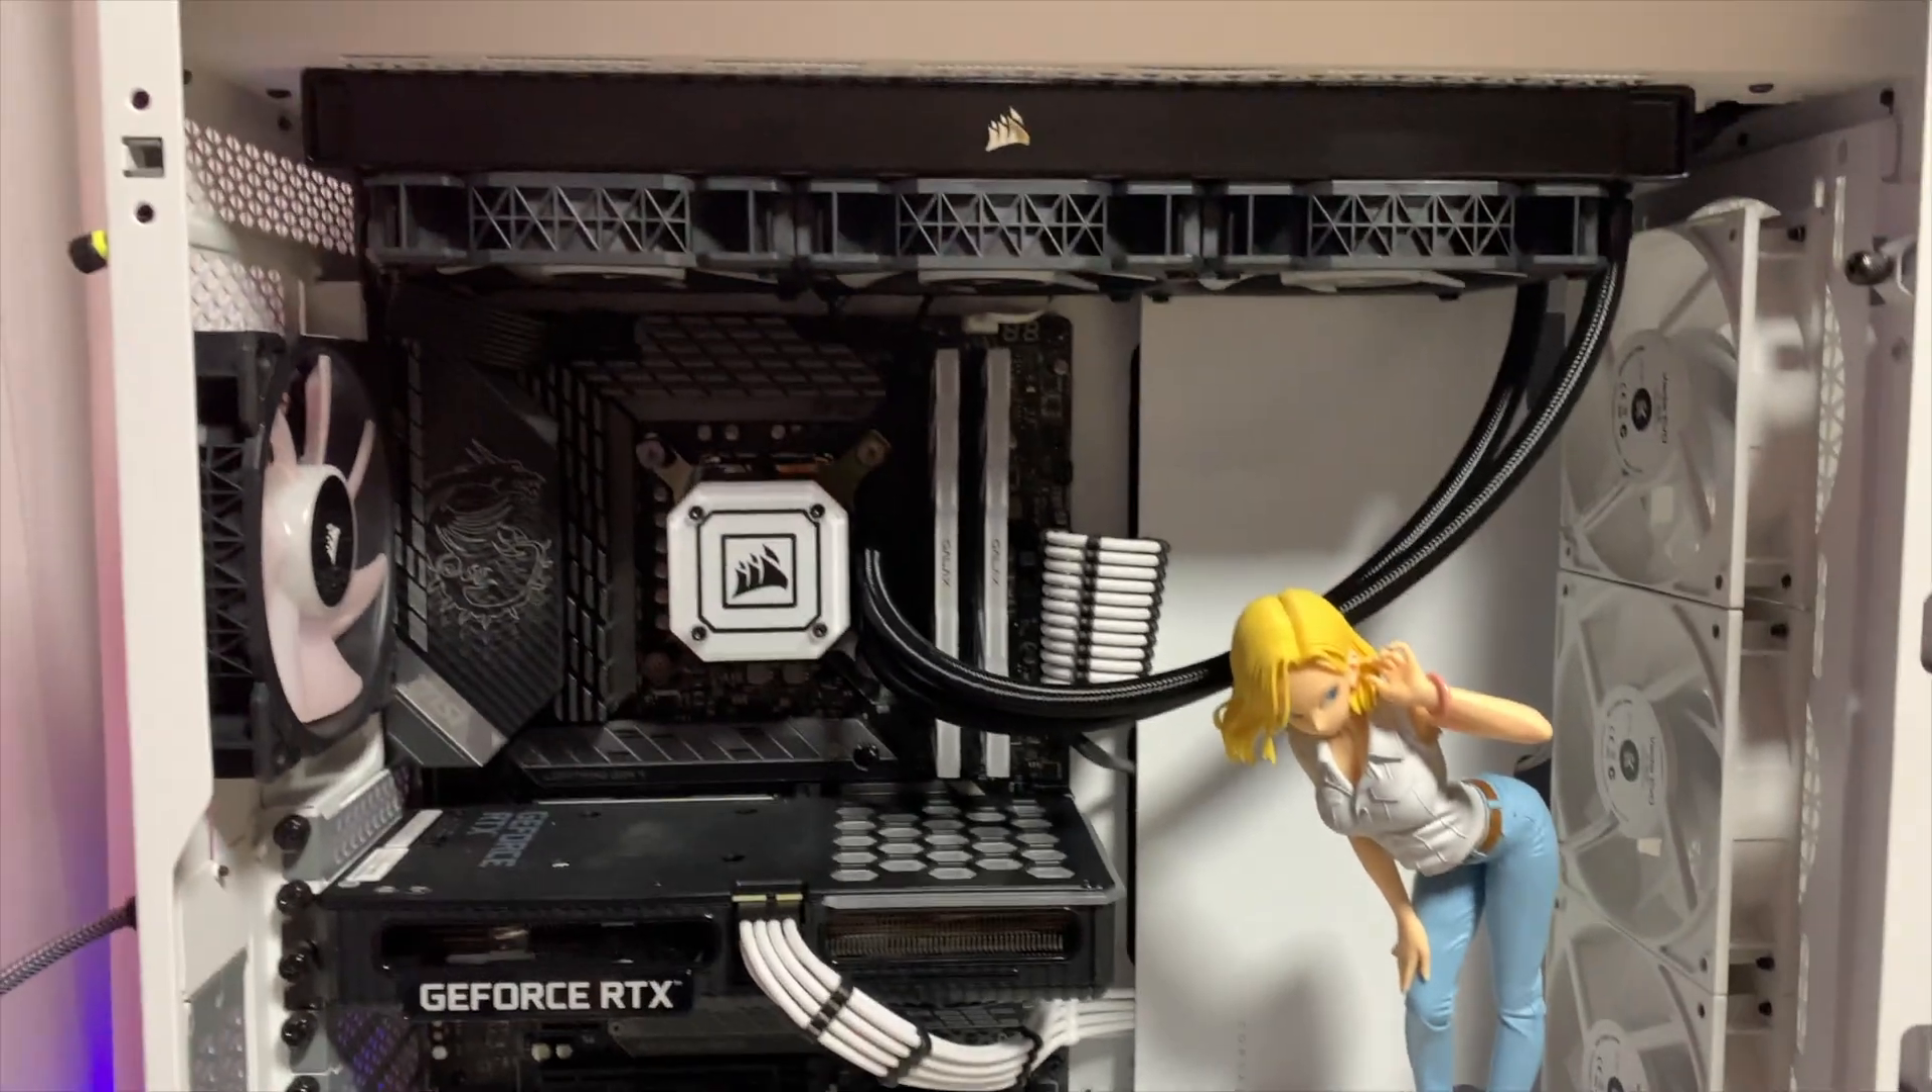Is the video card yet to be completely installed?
No.